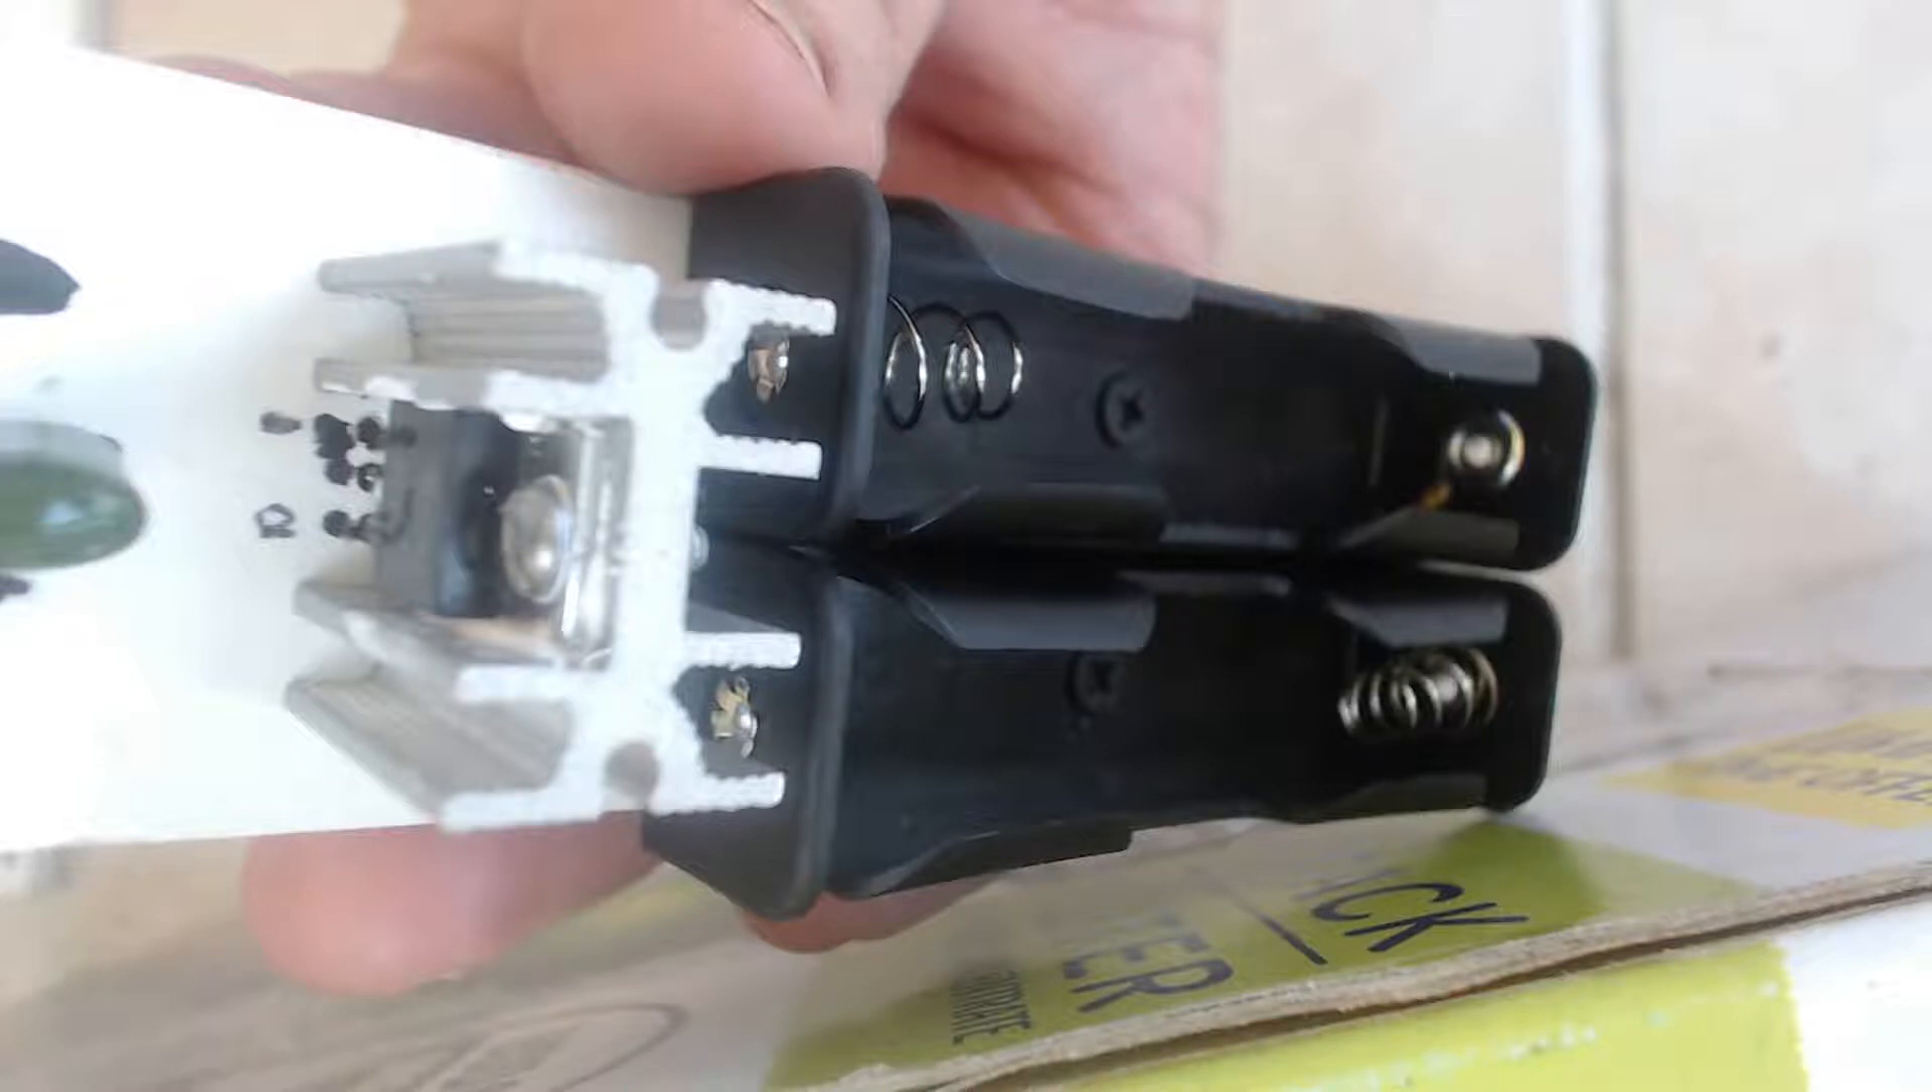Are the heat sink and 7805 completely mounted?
Yes.